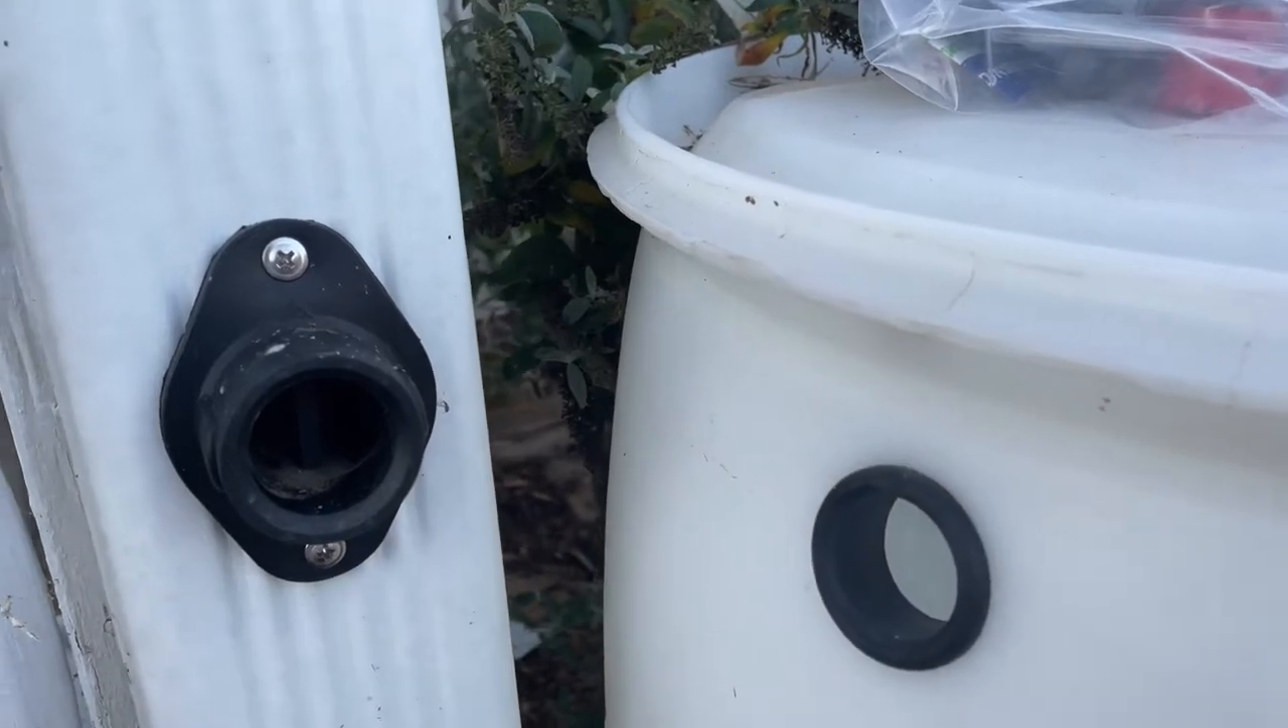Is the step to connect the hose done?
No.